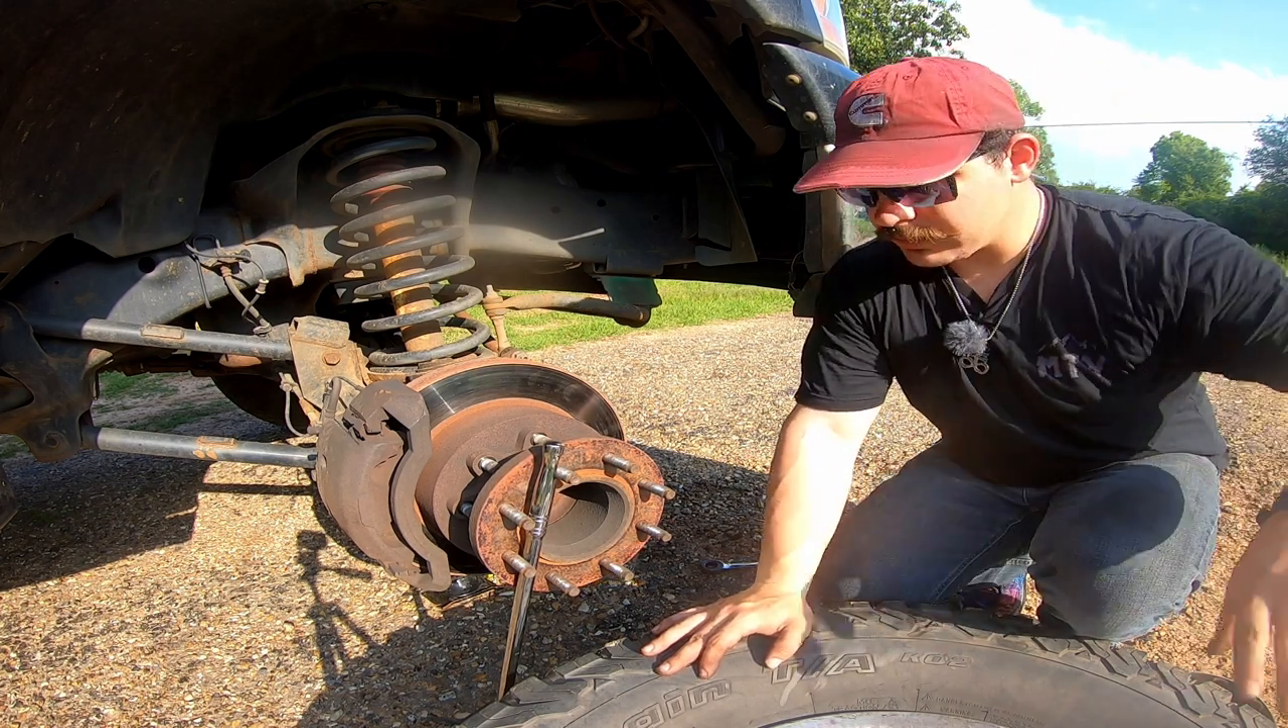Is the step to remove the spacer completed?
No.